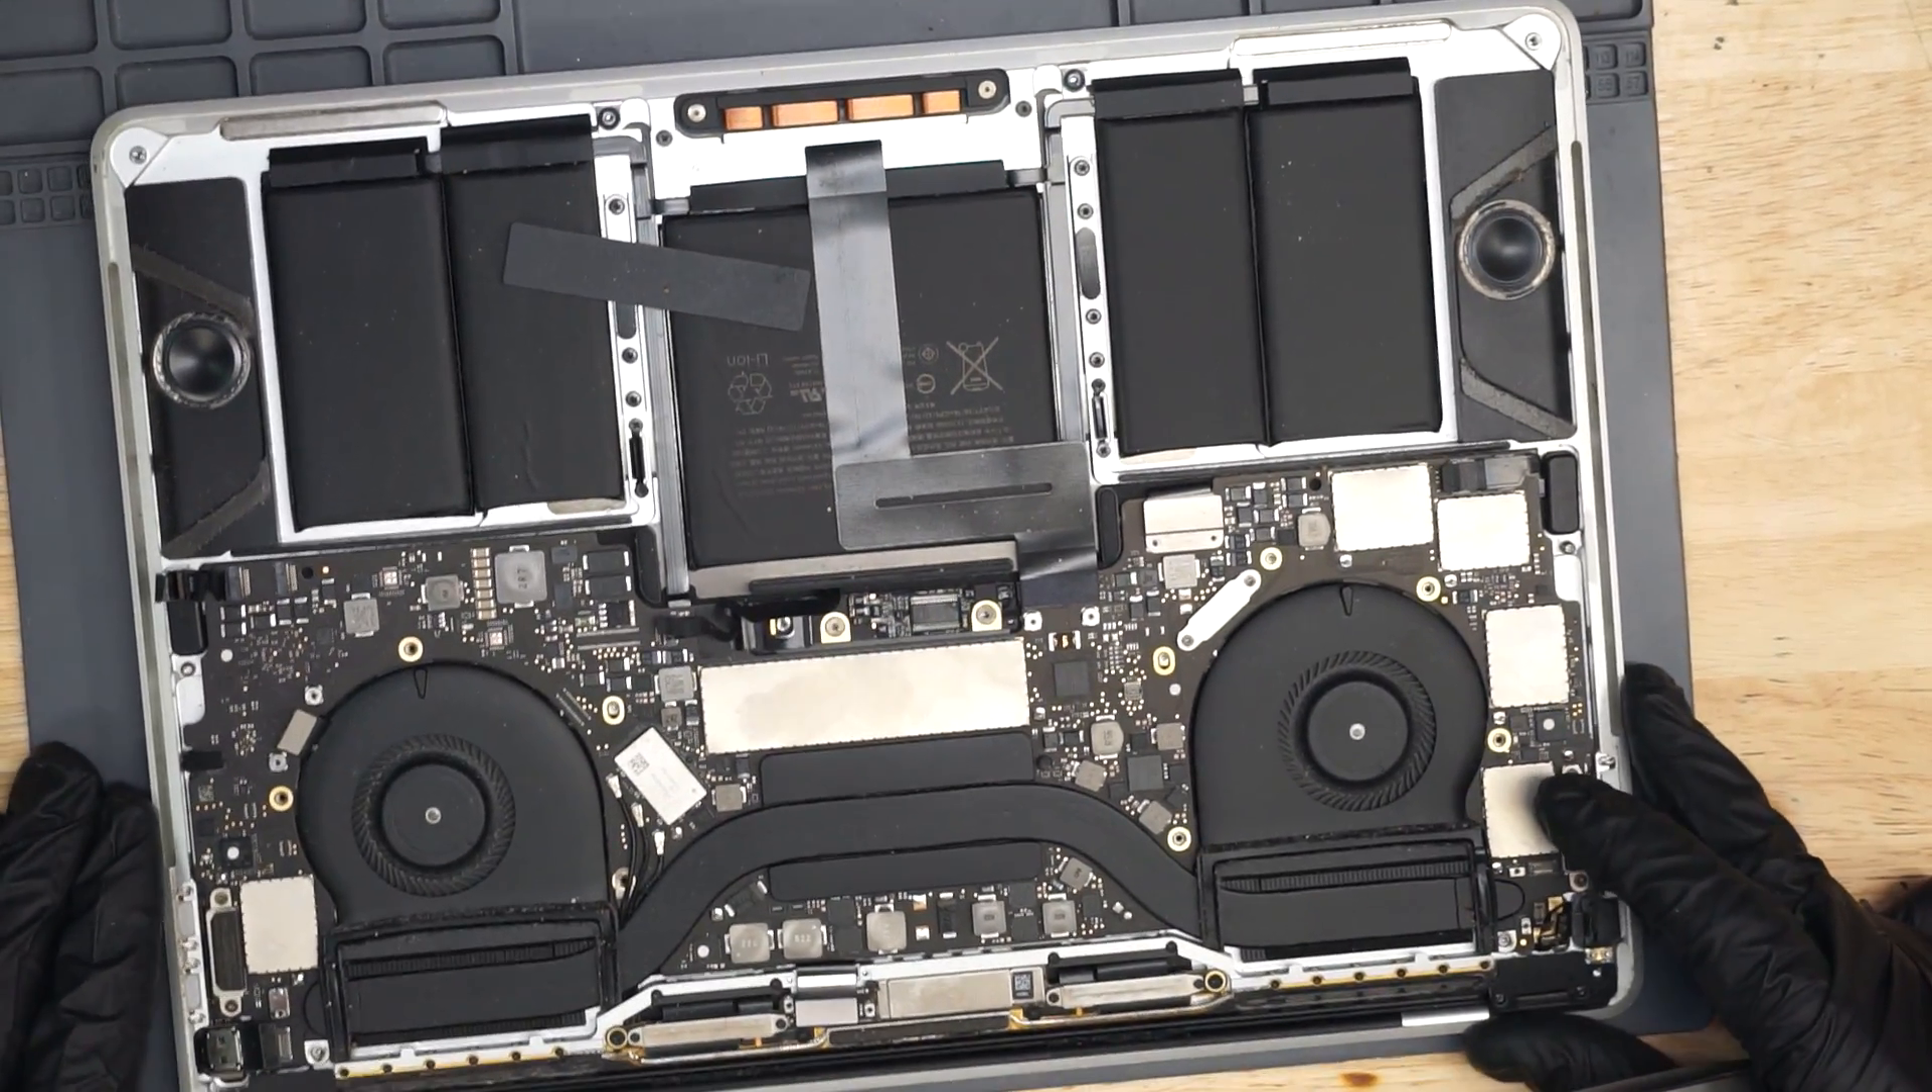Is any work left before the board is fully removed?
Yes.